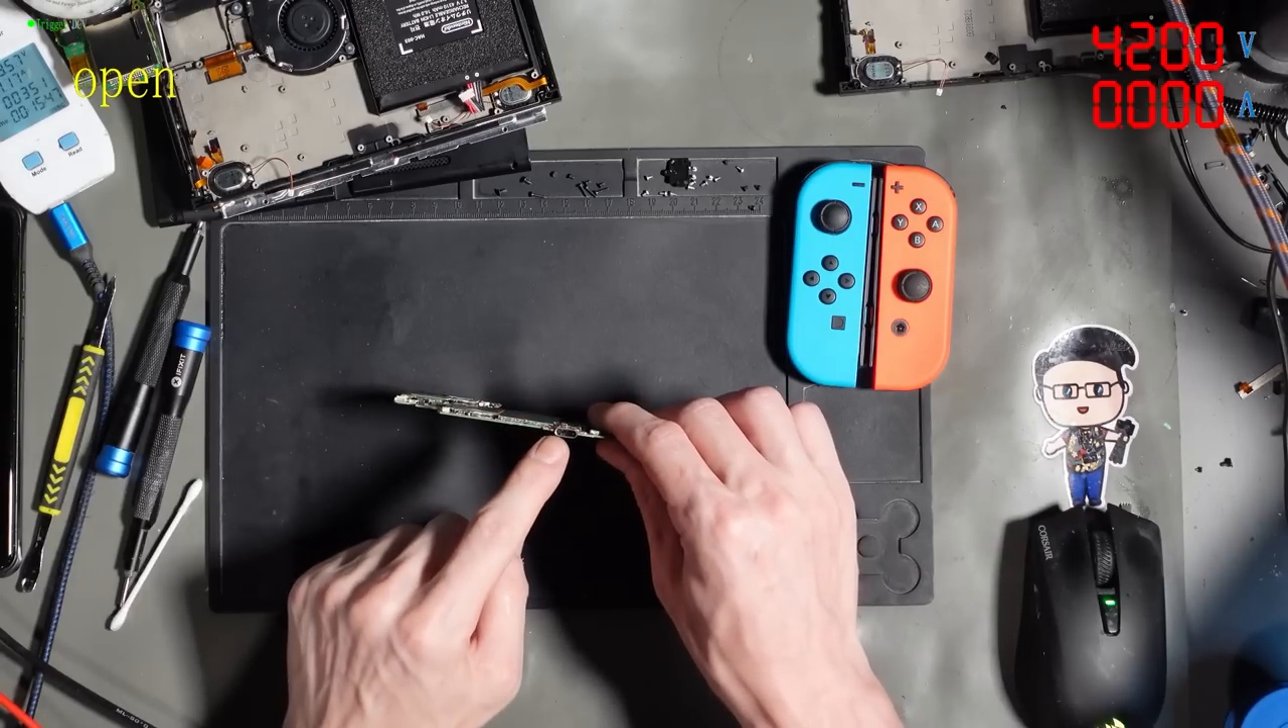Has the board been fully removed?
Yes.